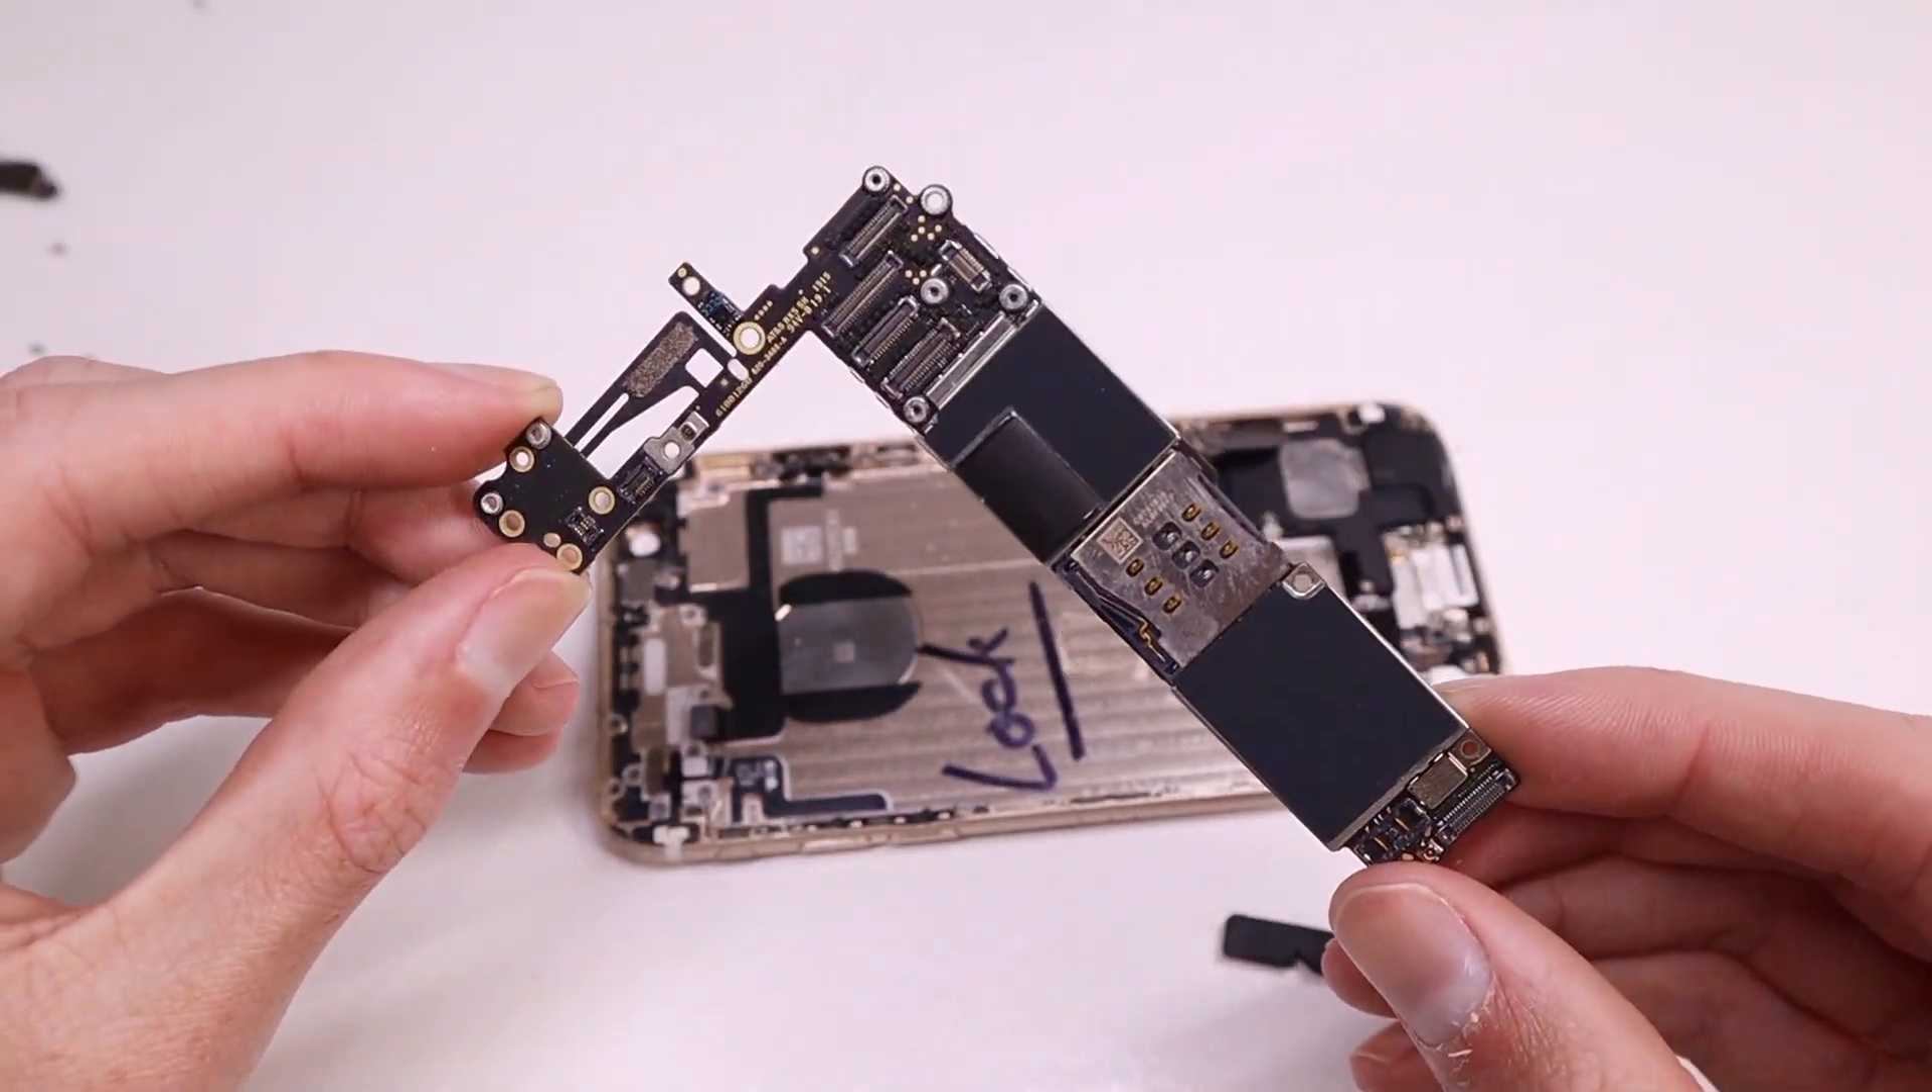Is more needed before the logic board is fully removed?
No.